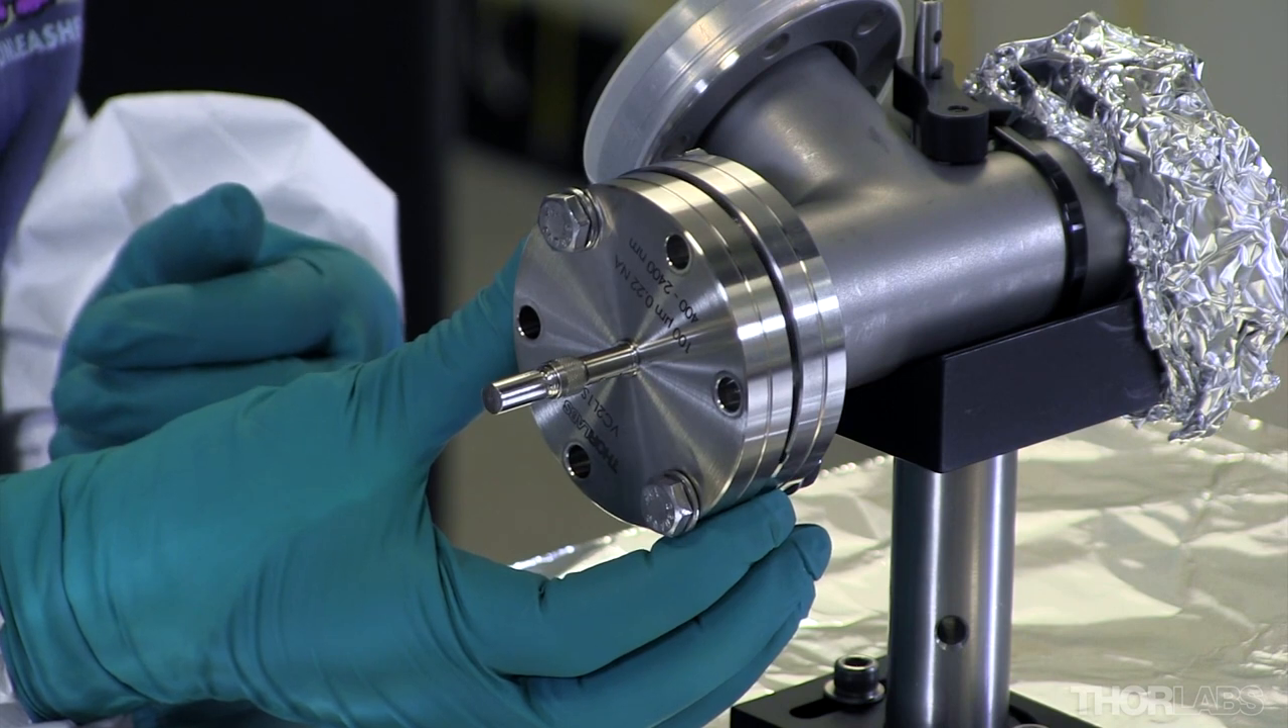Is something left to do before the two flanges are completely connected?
Yes.